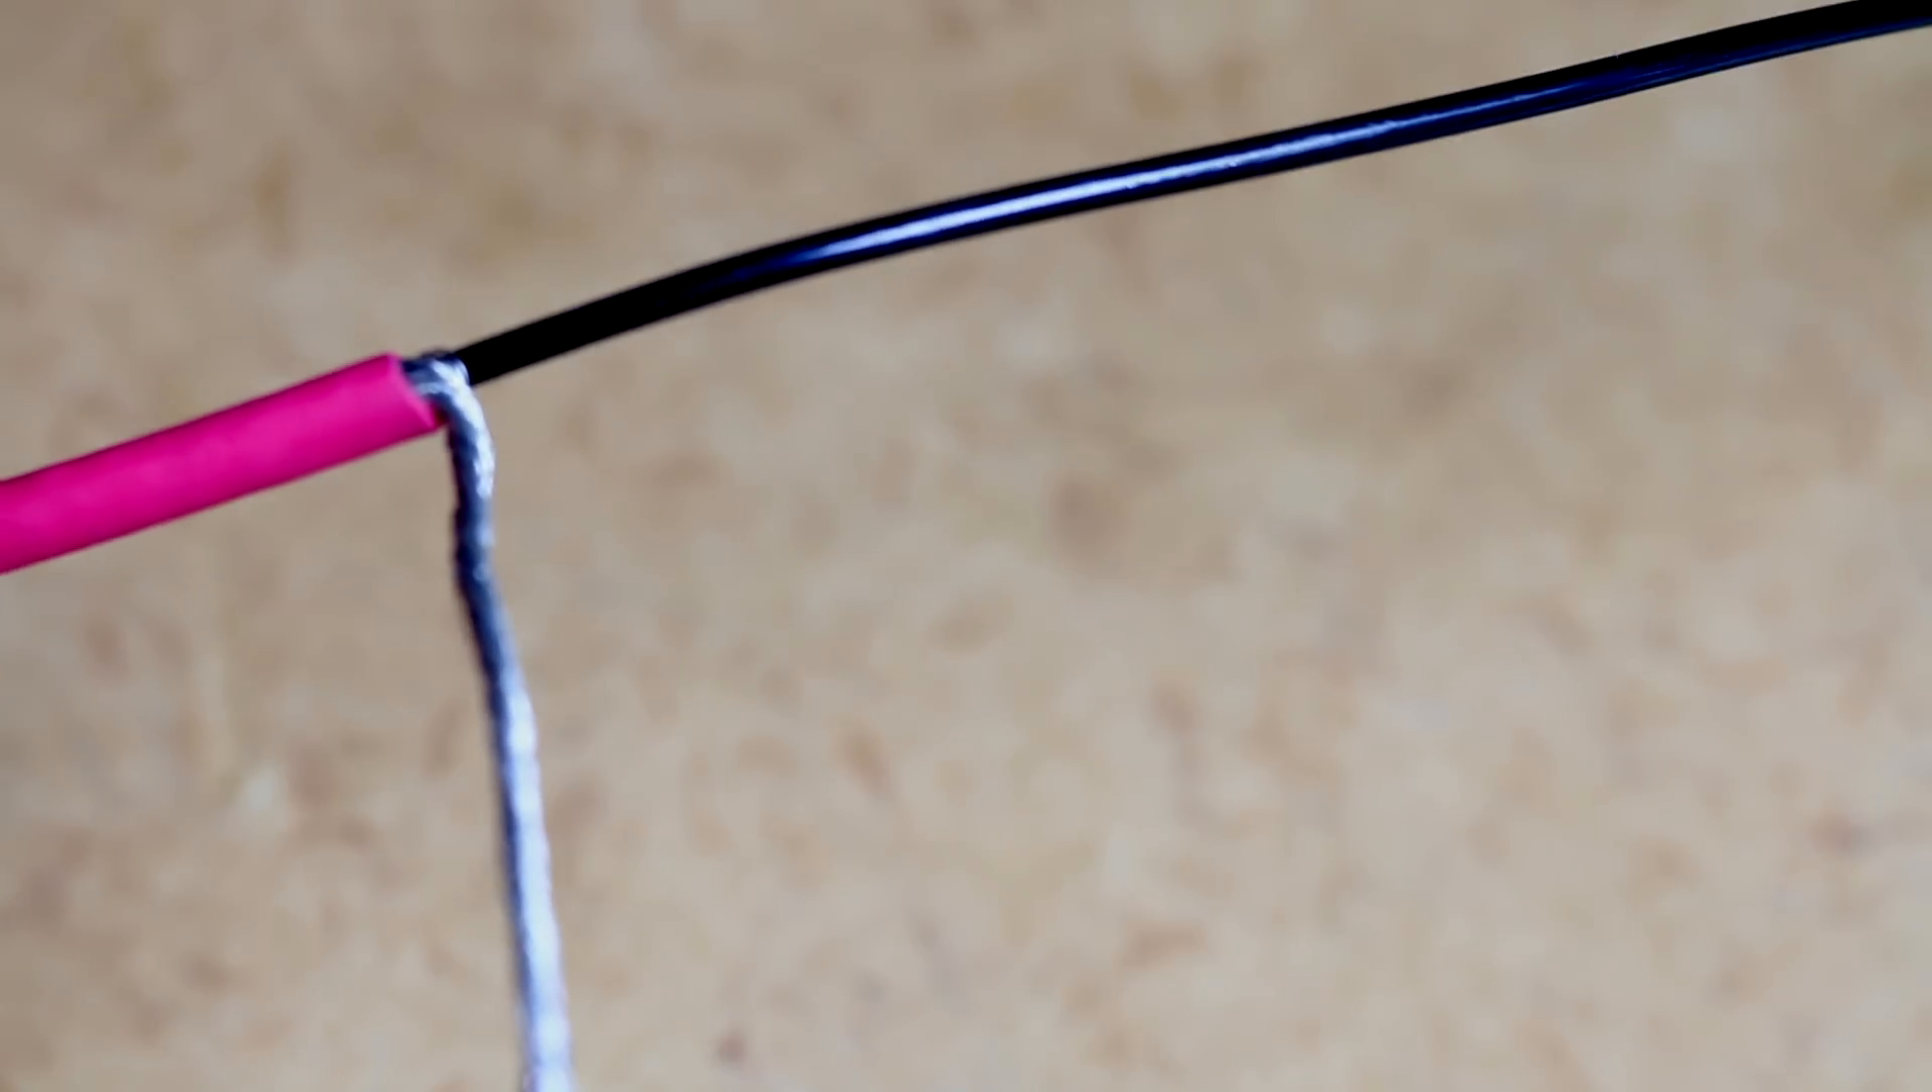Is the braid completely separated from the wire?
Yes.